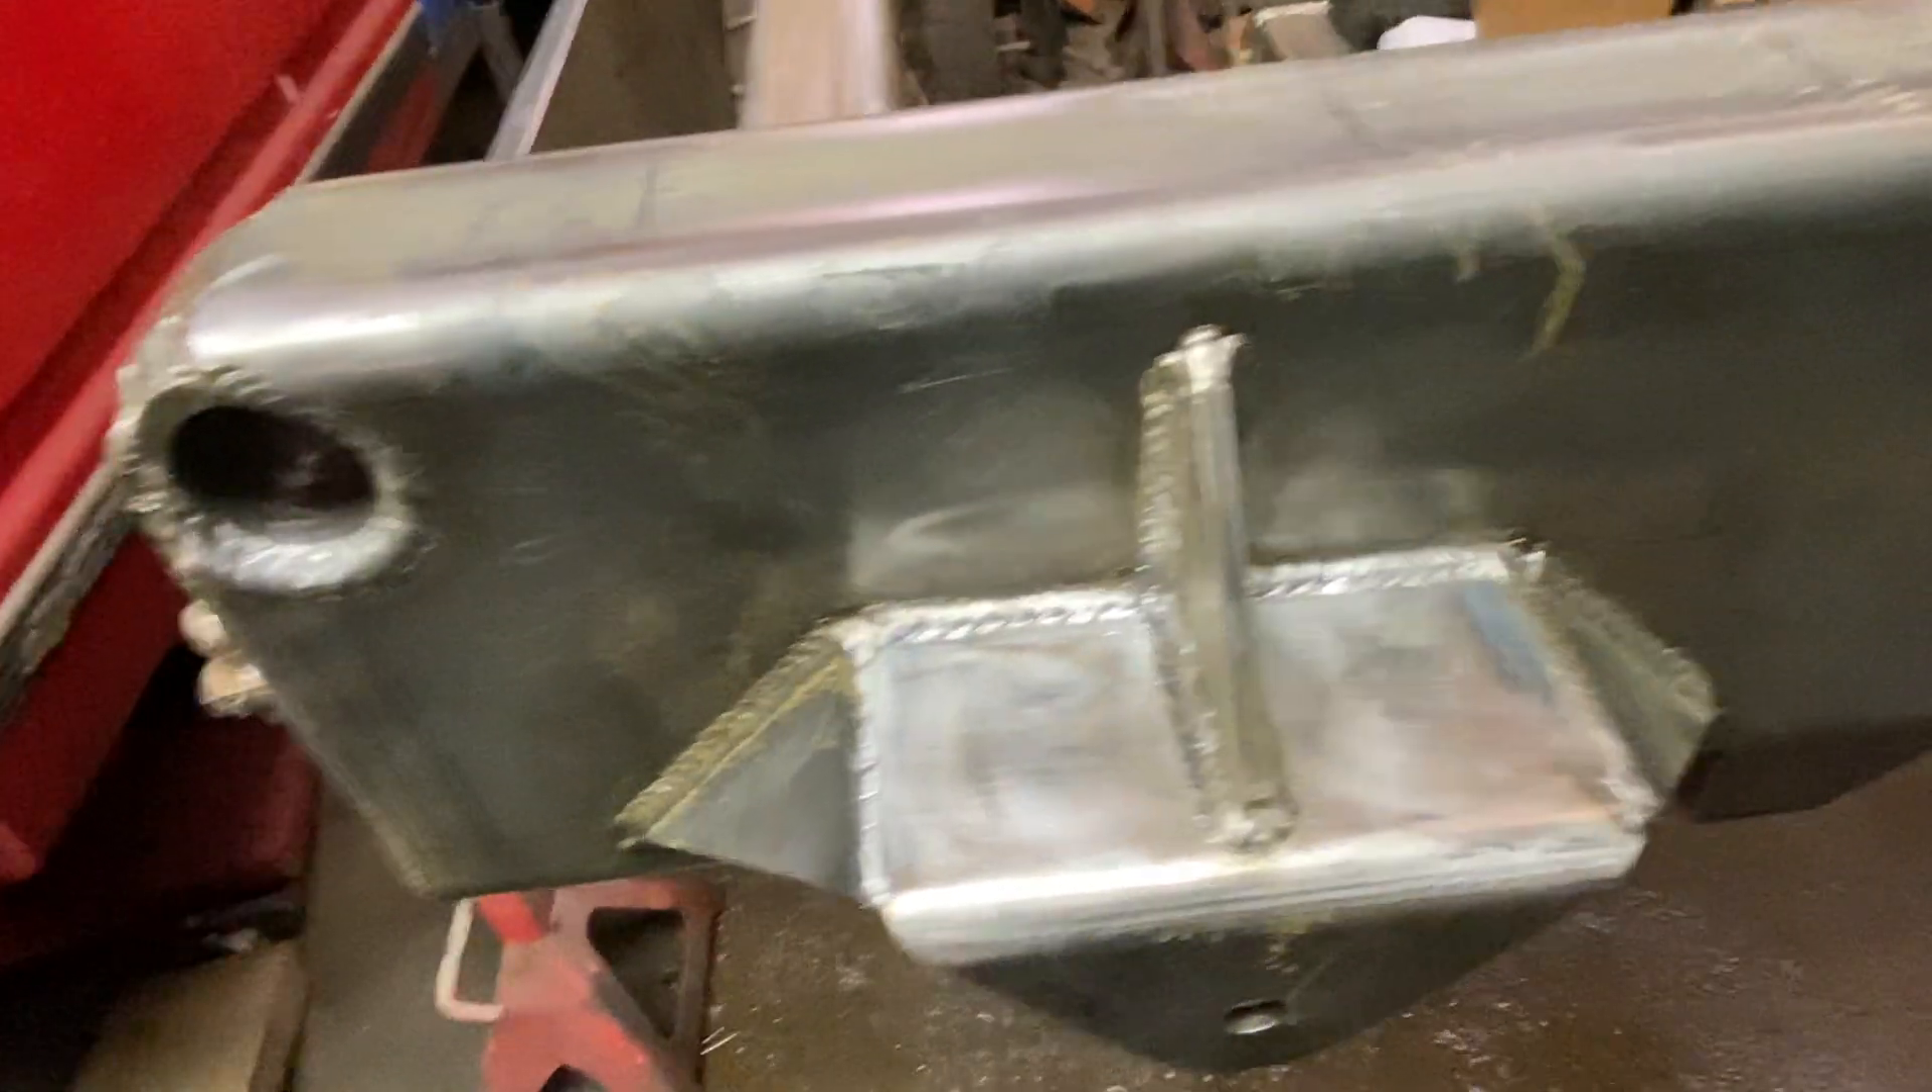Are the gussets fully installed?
Yes.